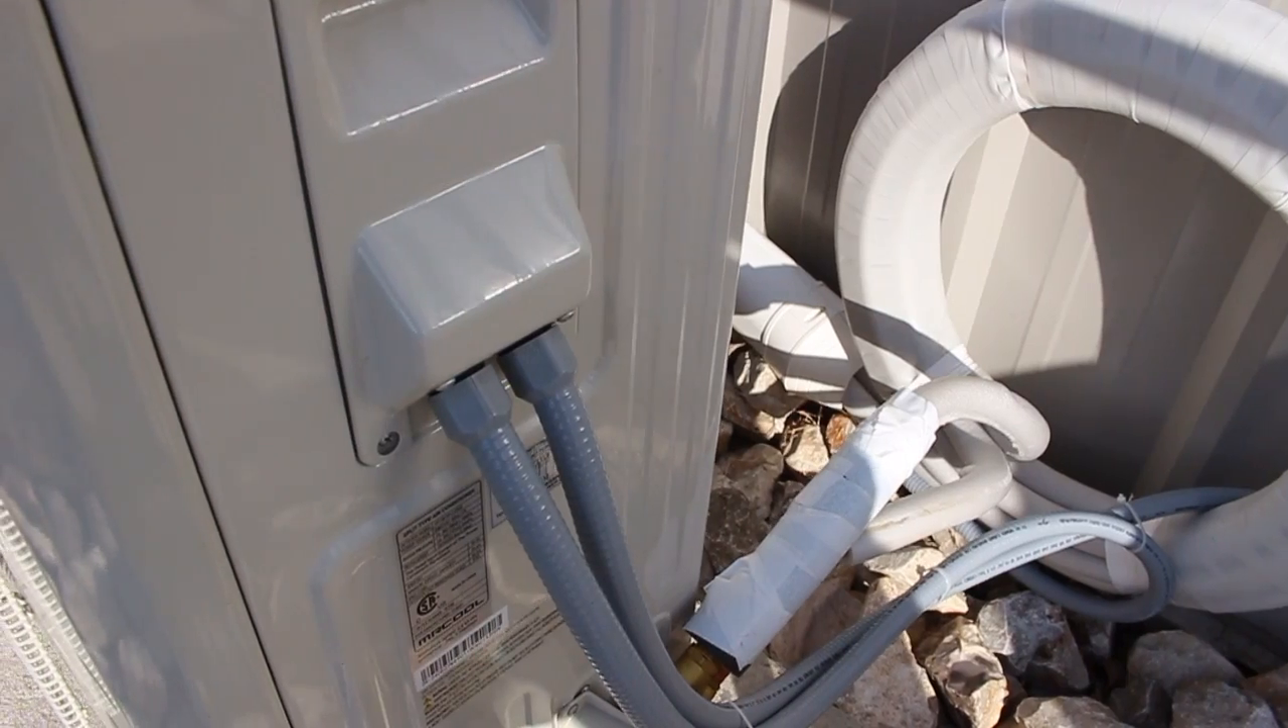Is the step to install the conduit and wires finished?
Yes.